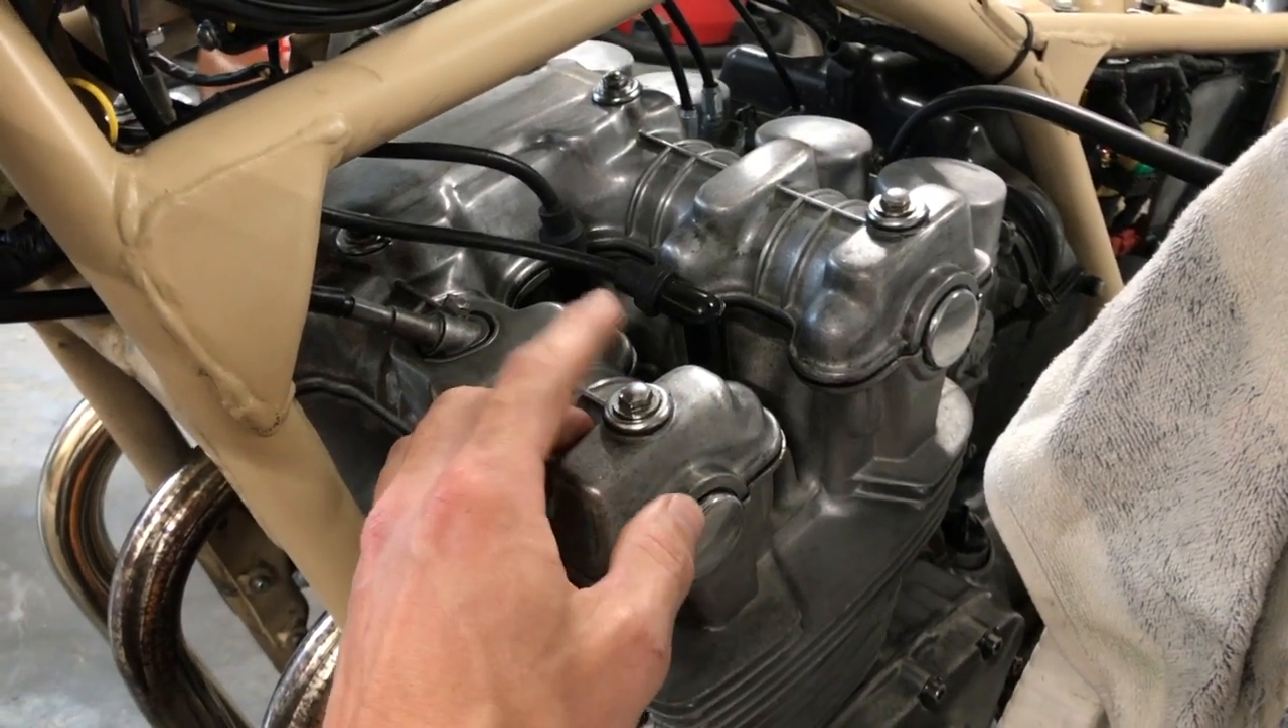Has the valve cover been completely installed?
Yes.